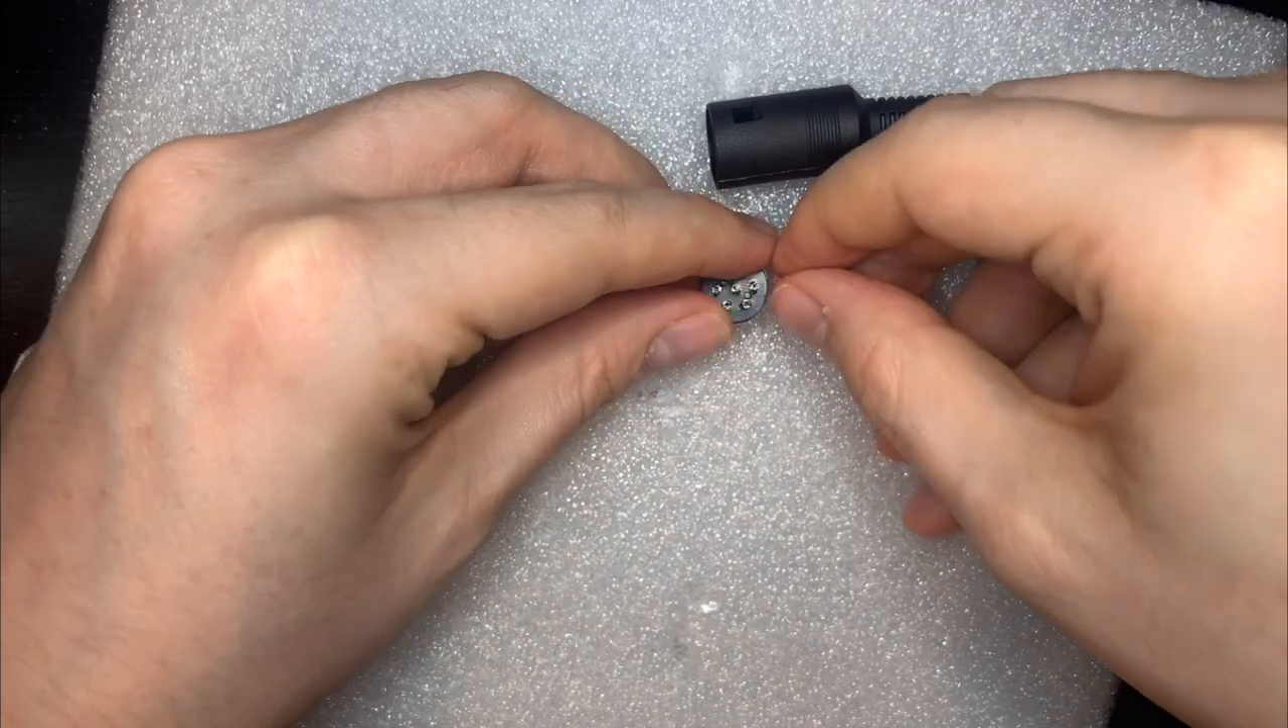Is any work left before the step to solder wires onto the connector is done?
Yes.